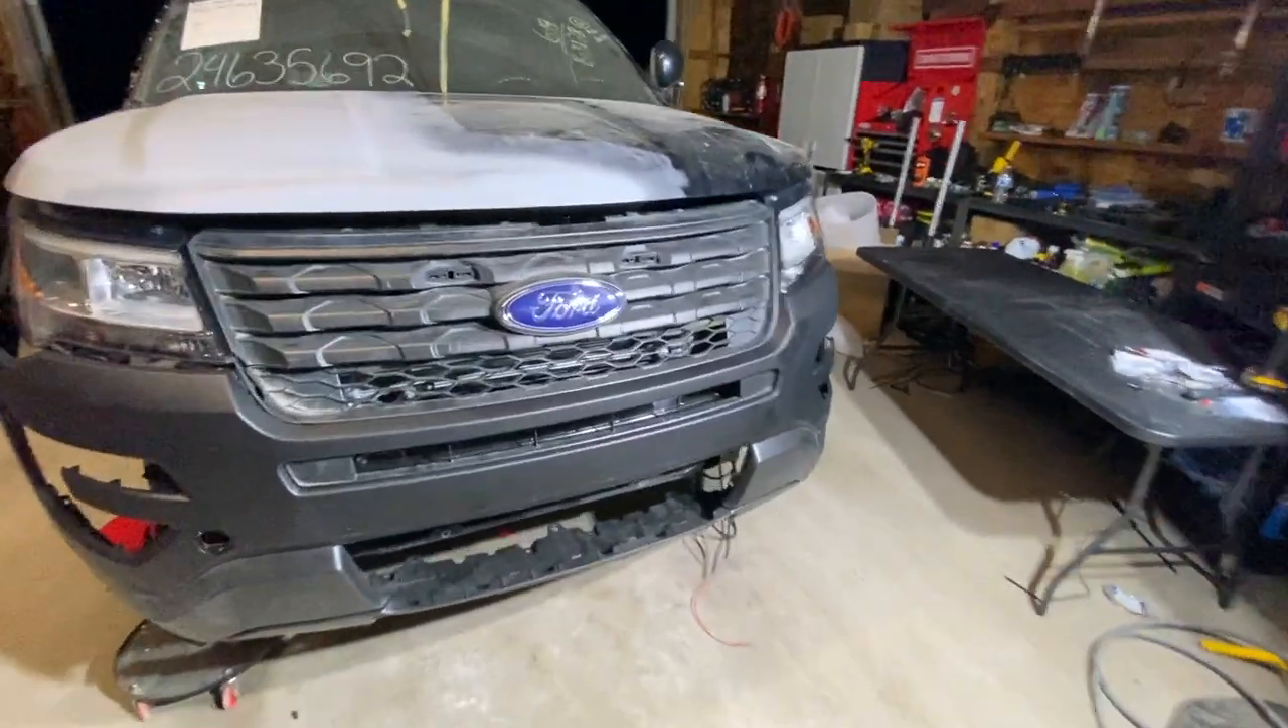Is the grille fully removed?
No.